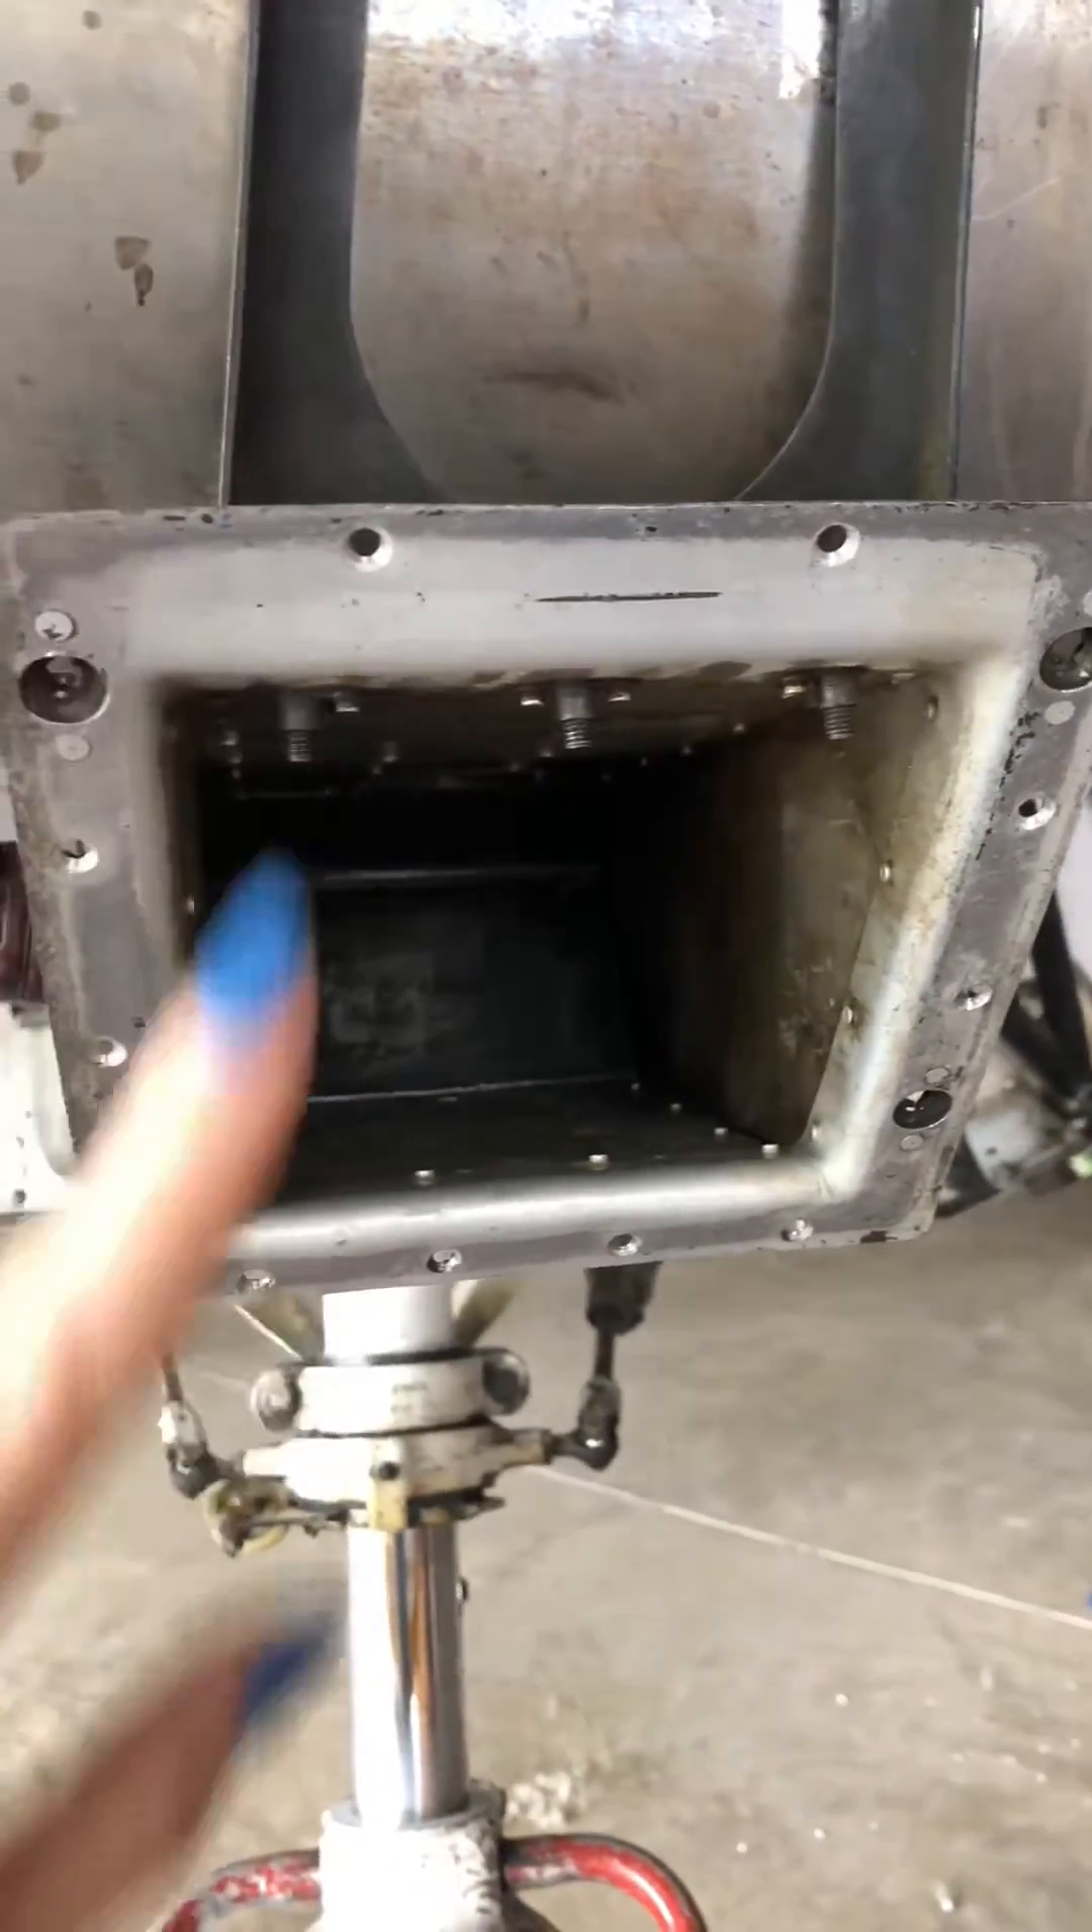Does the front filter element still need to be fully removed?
No.